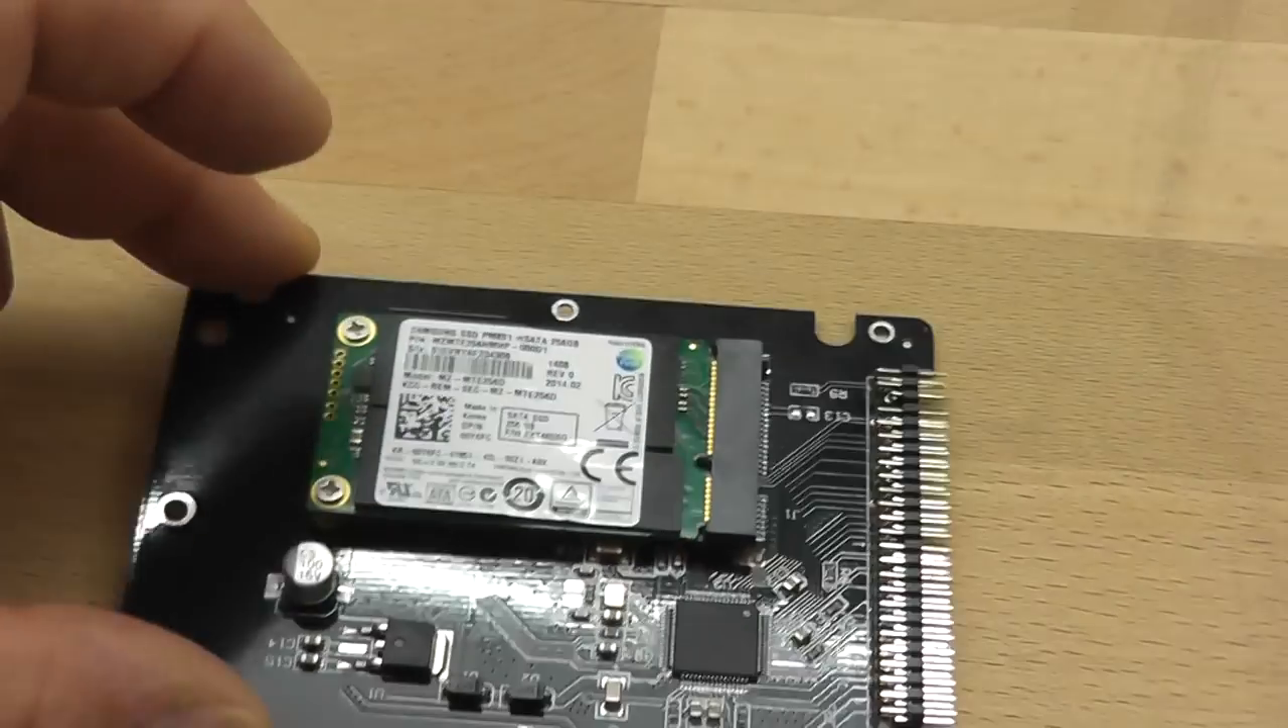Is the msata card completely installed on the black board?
Yes.